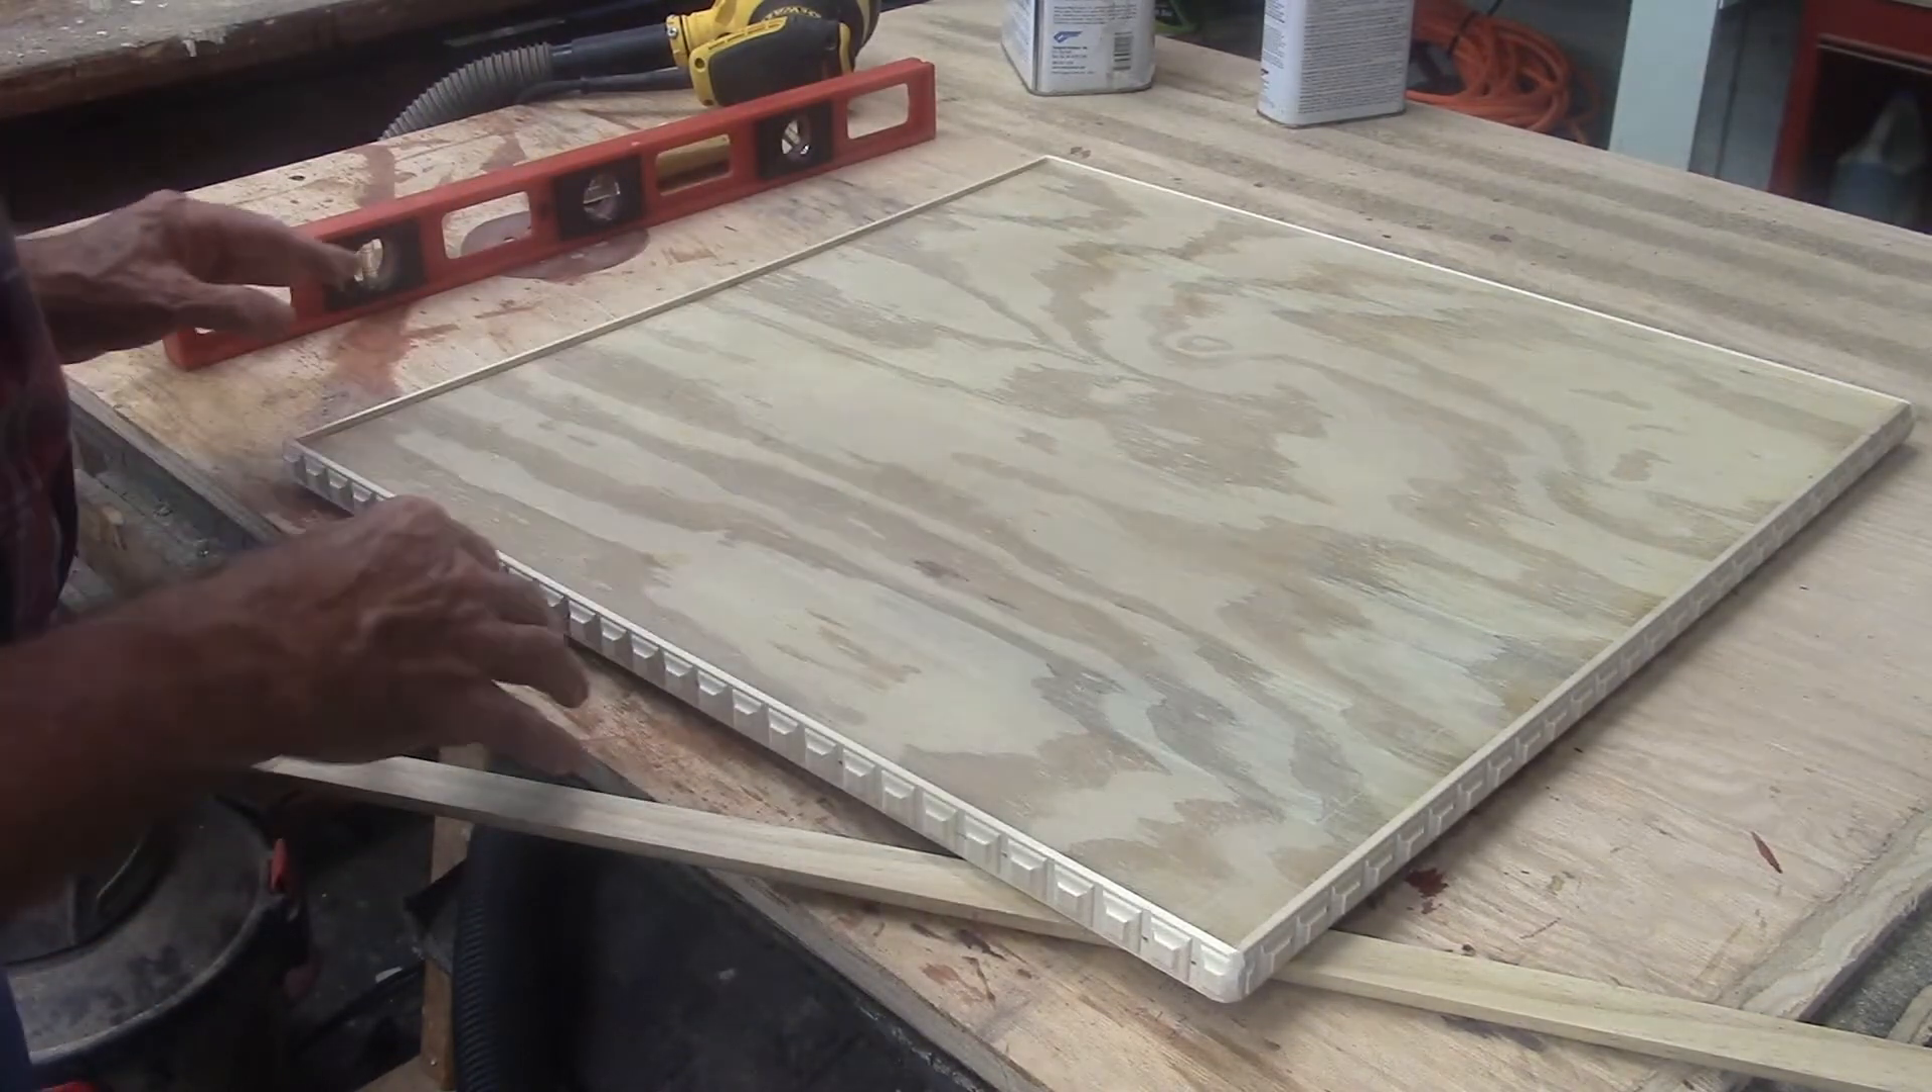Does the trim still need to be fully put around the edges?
No.